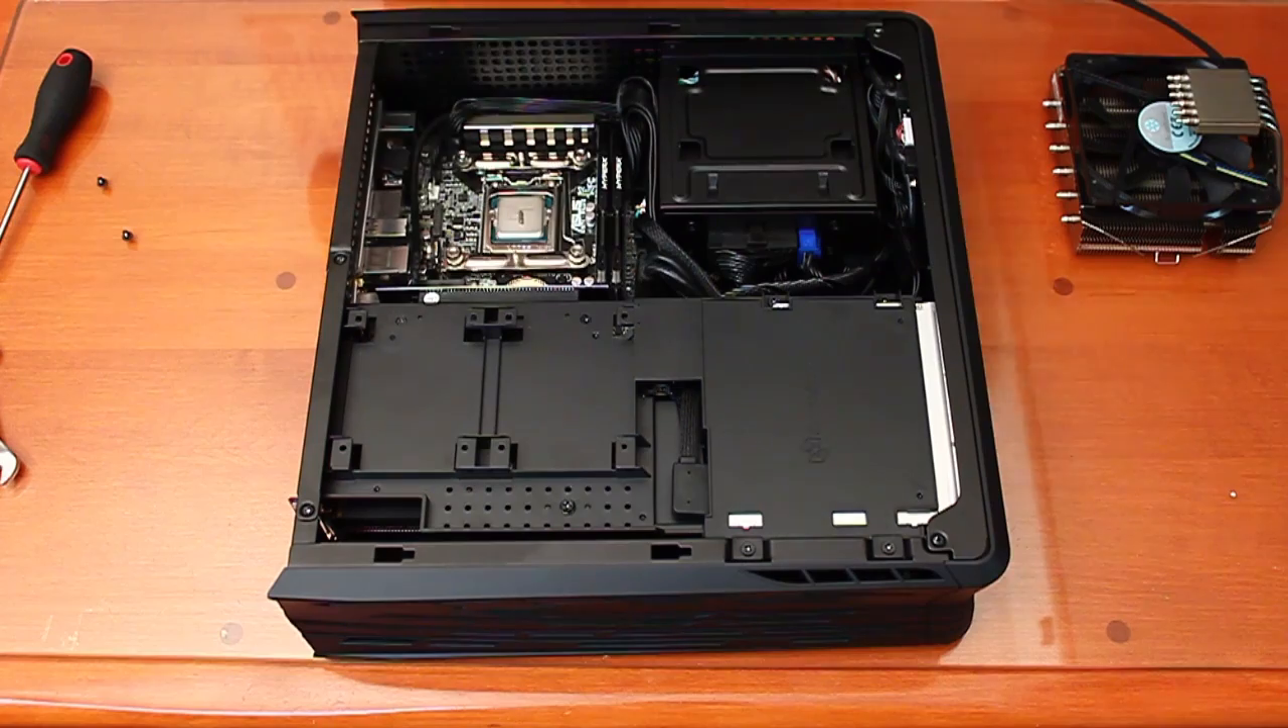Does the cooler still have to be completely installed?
Yes.